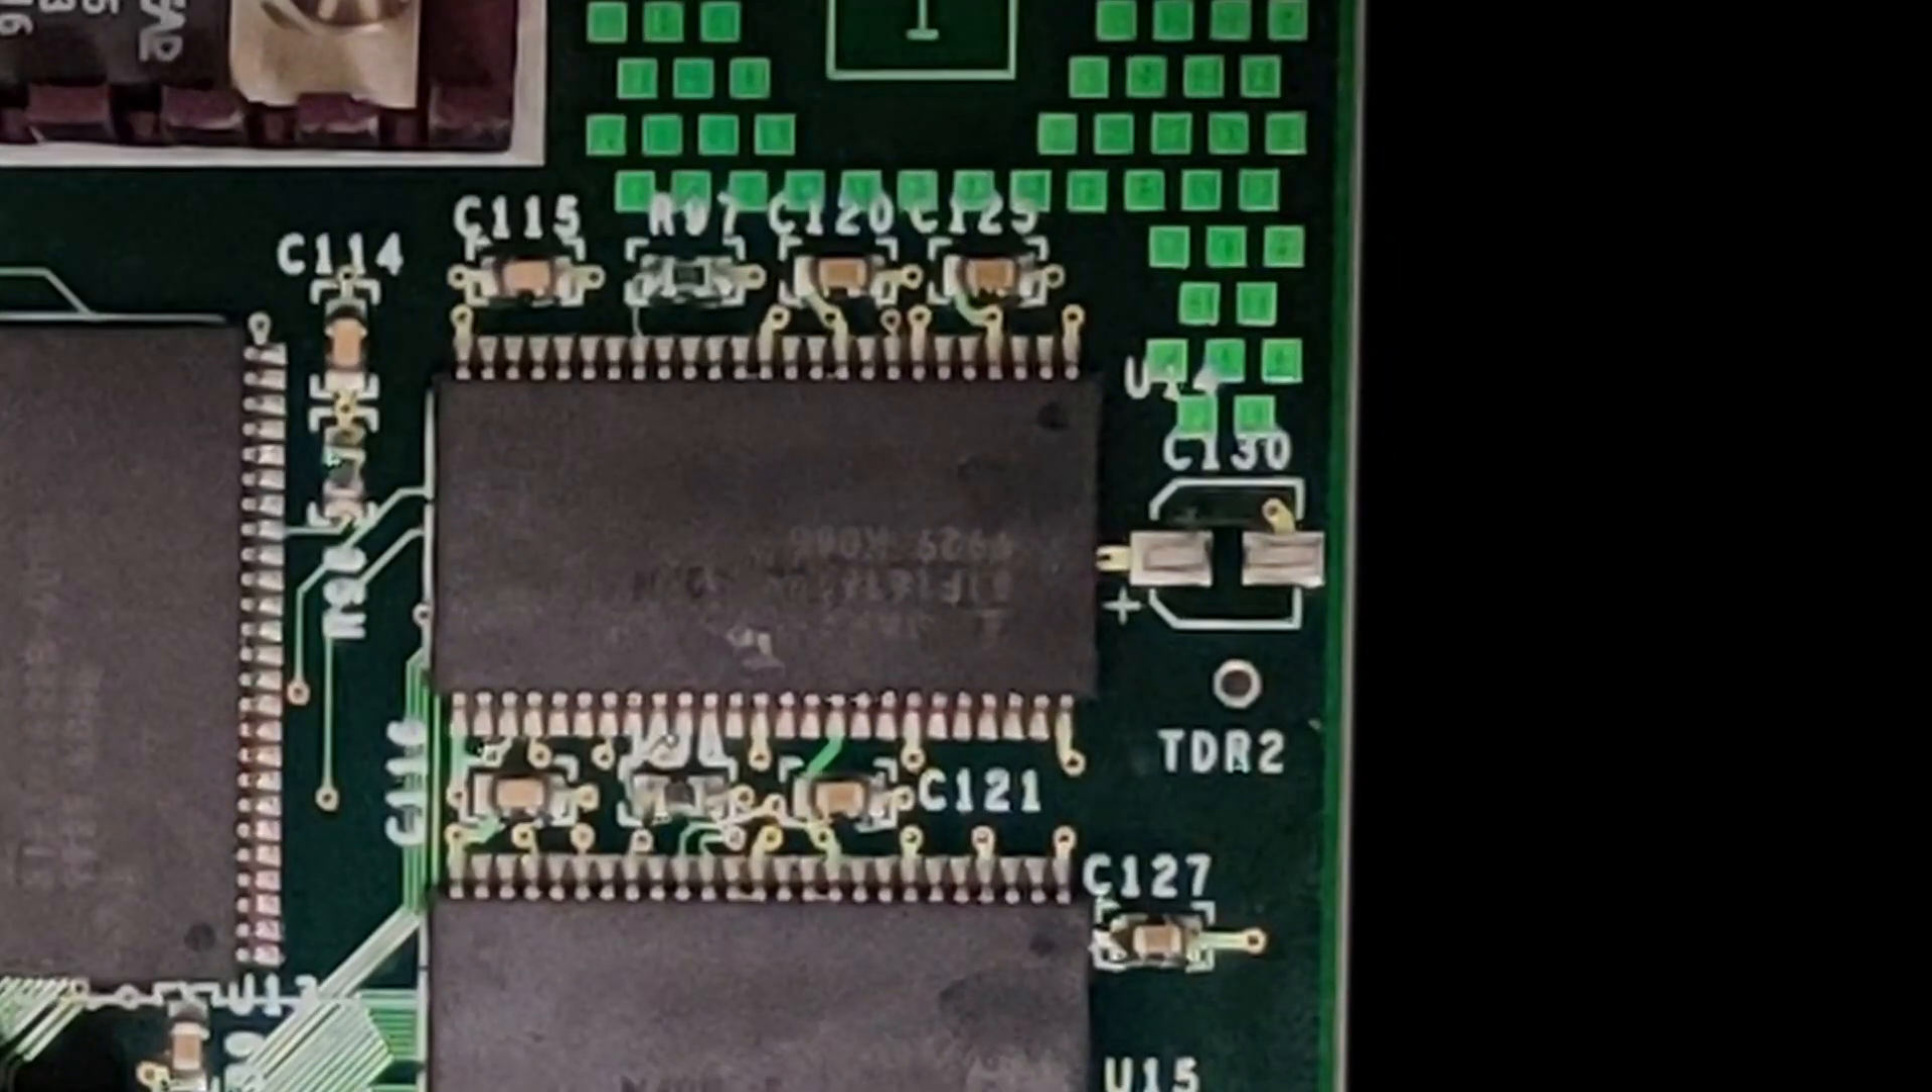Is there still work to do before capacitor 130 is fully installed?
Yes.